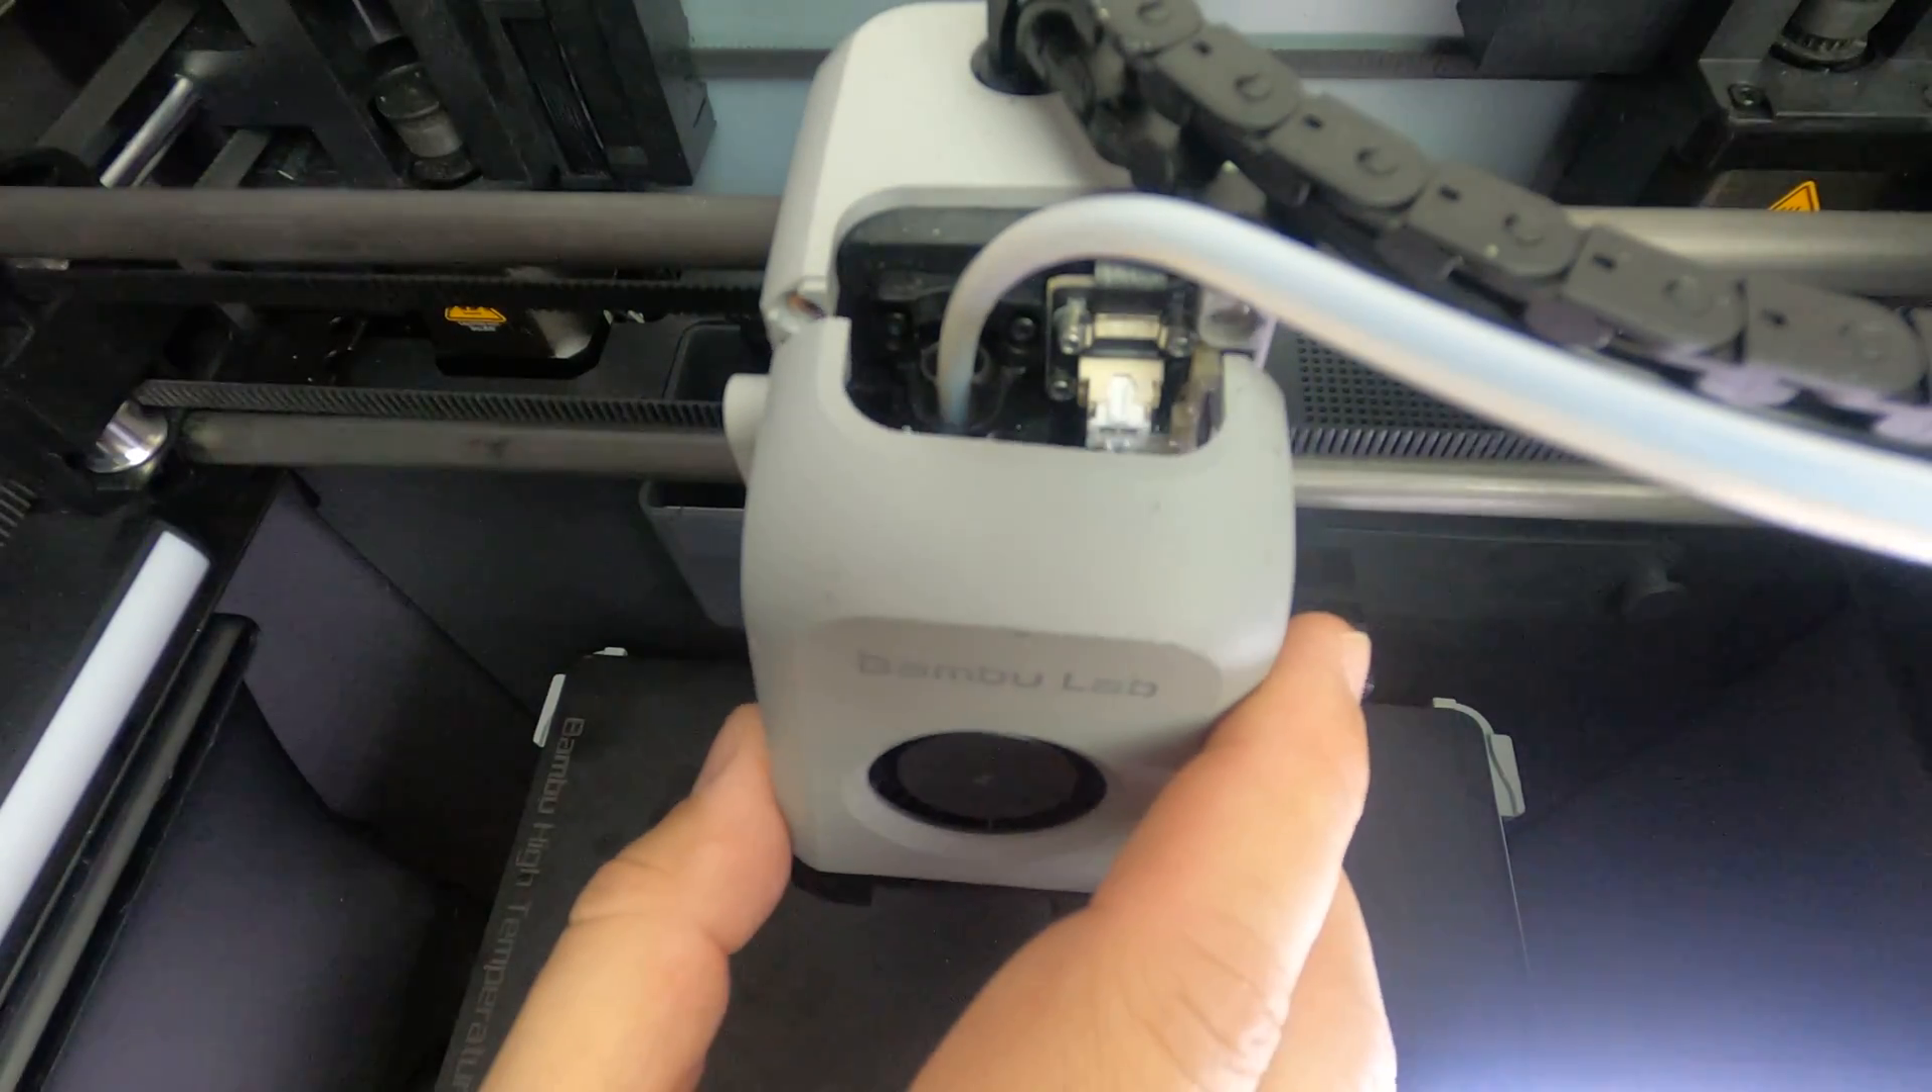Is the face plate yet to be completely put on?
Yes.